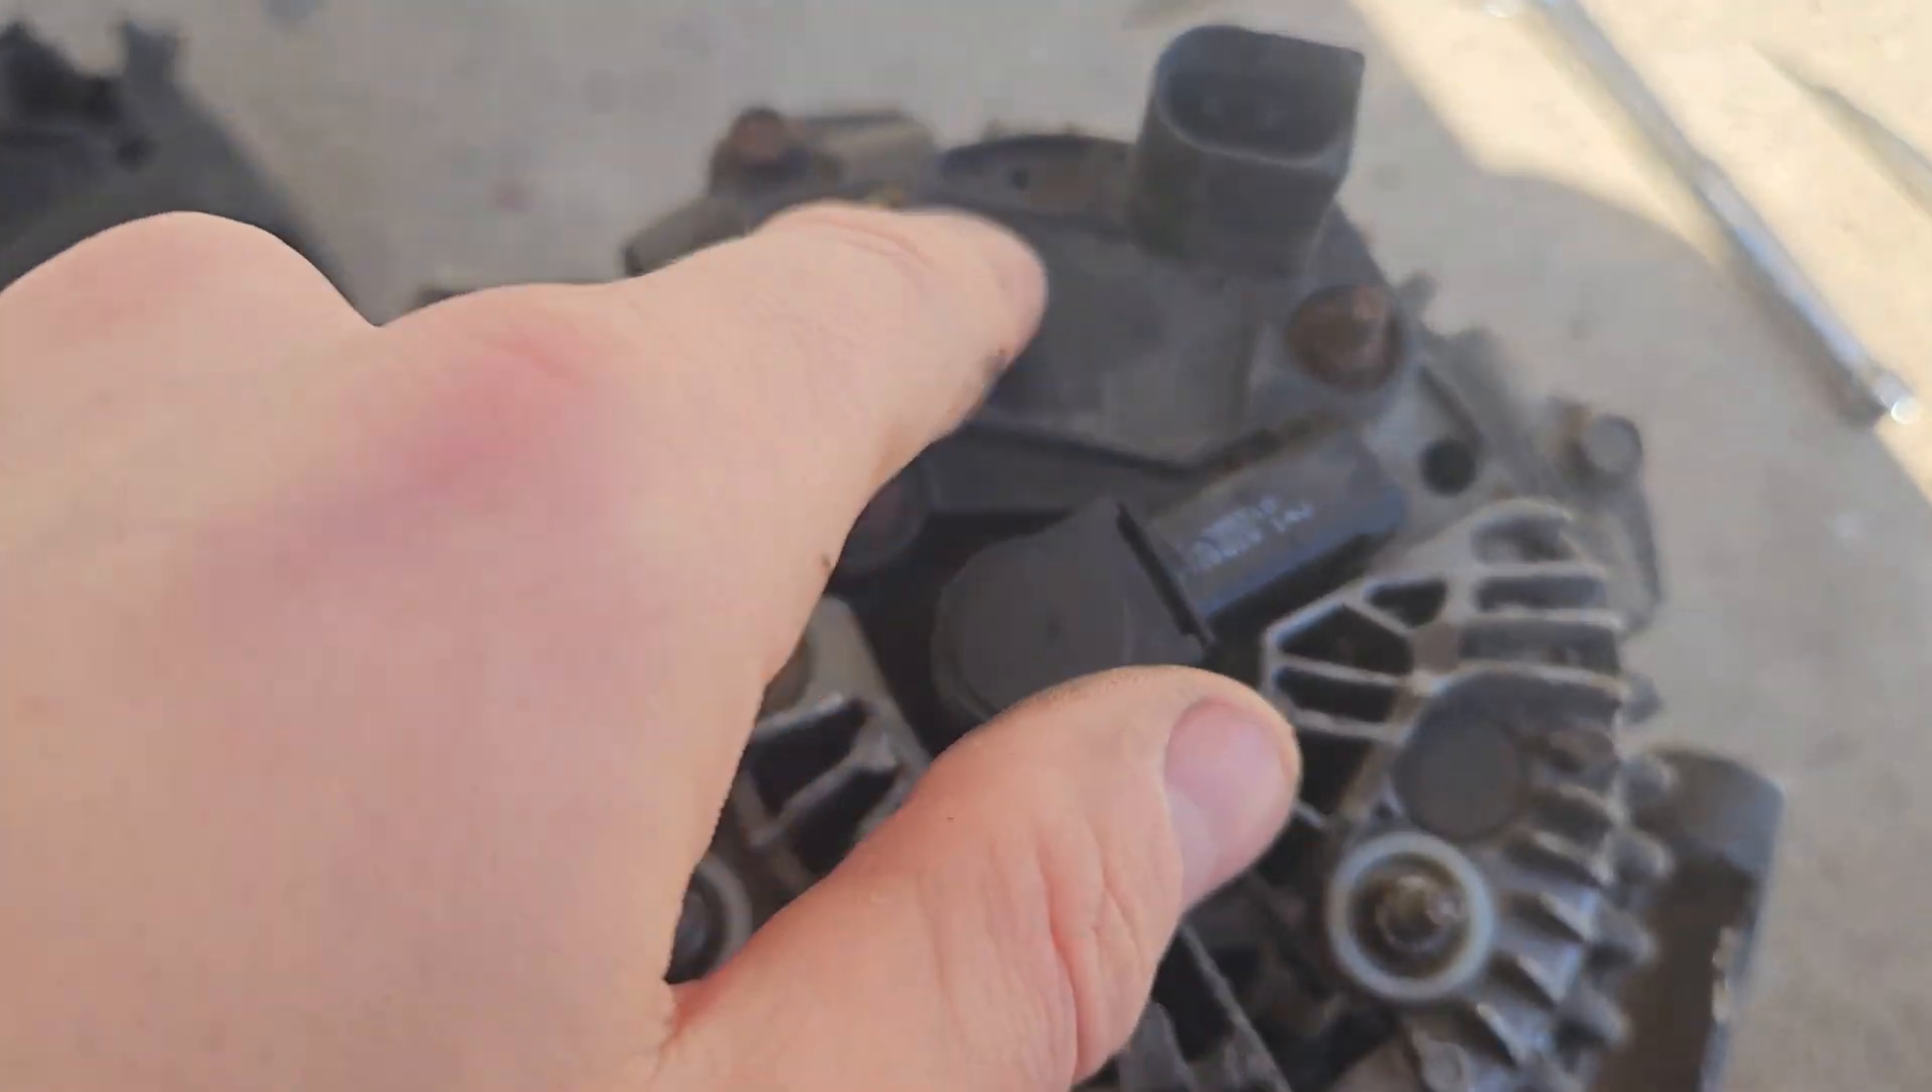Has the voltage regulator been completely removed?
No.